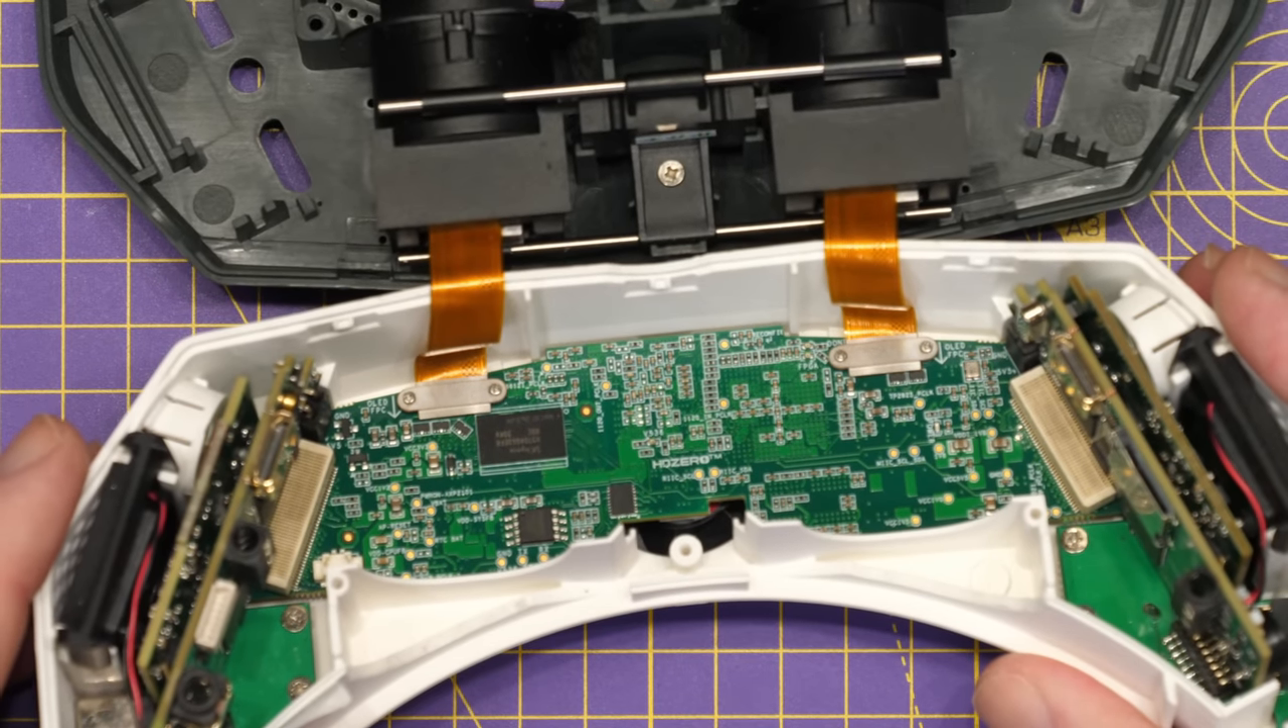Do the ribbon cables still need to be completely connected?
No.